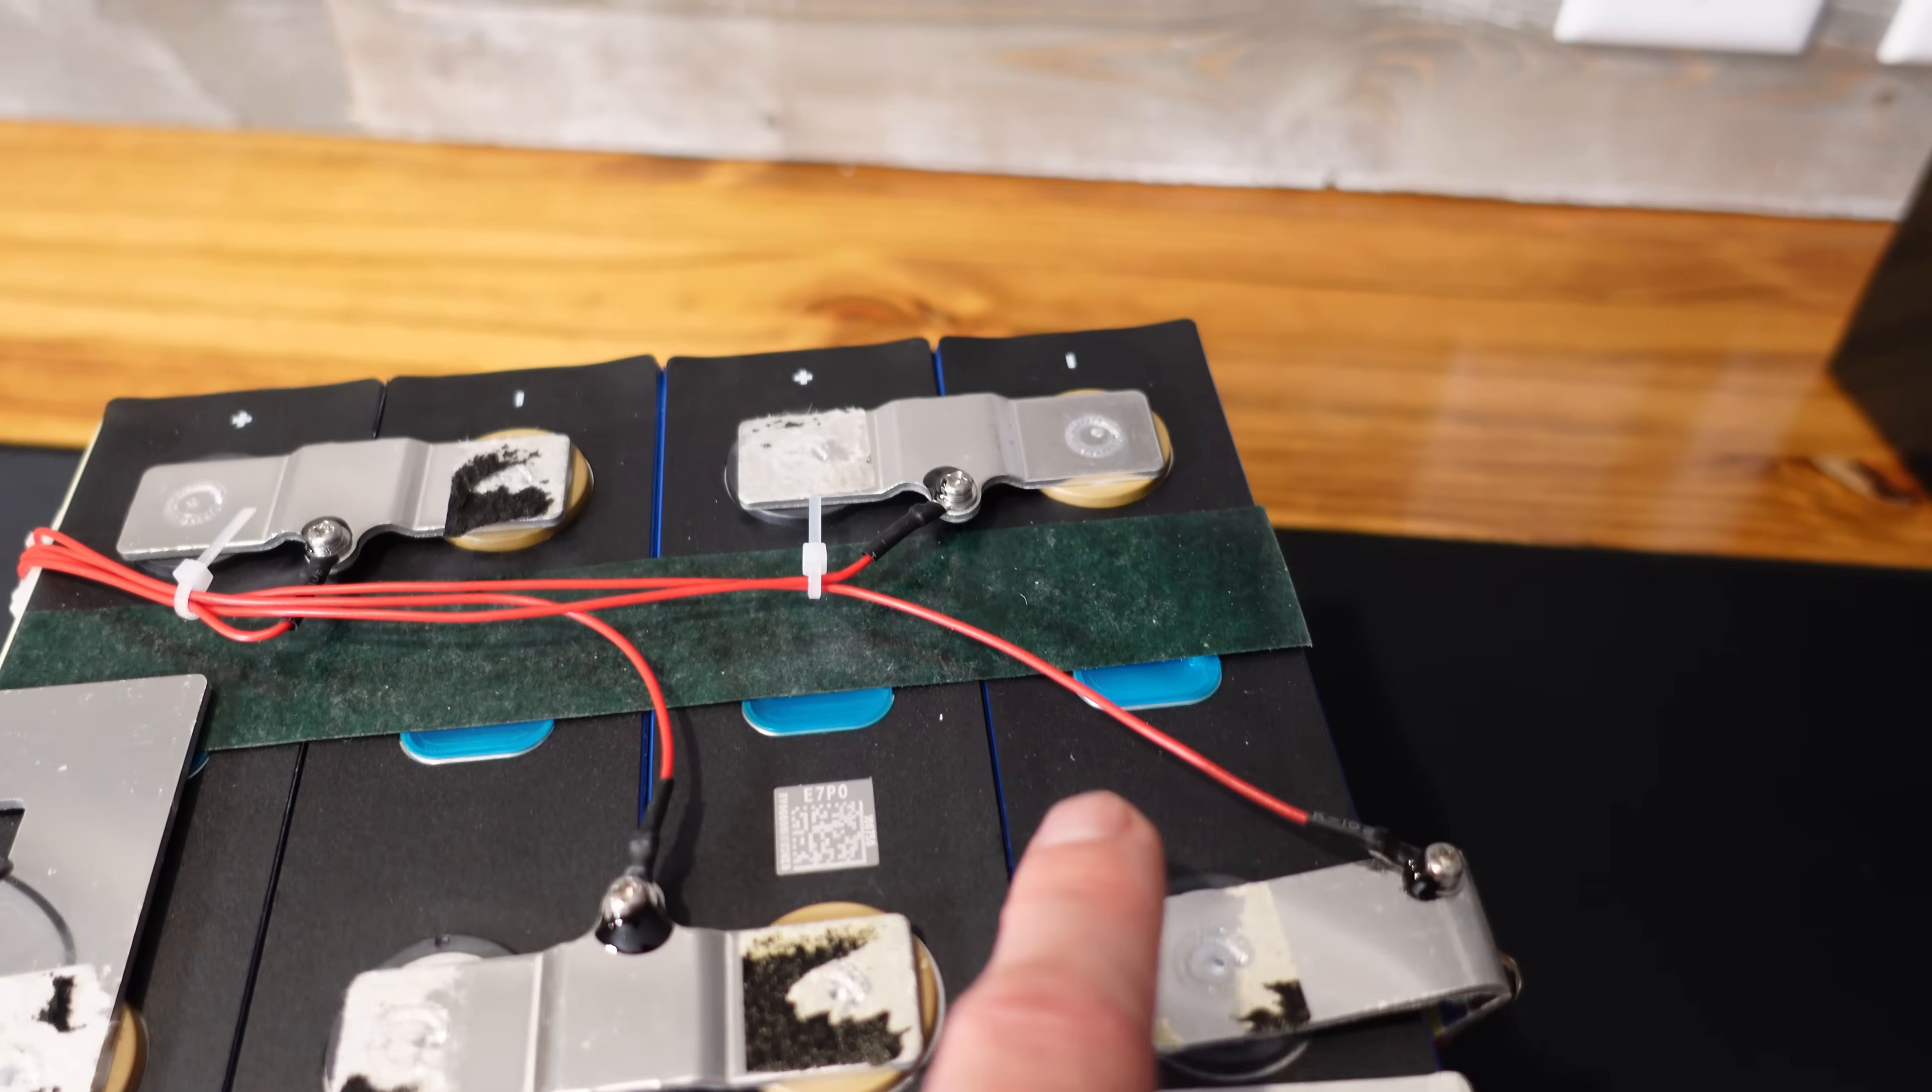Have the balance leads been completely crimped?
Yes.